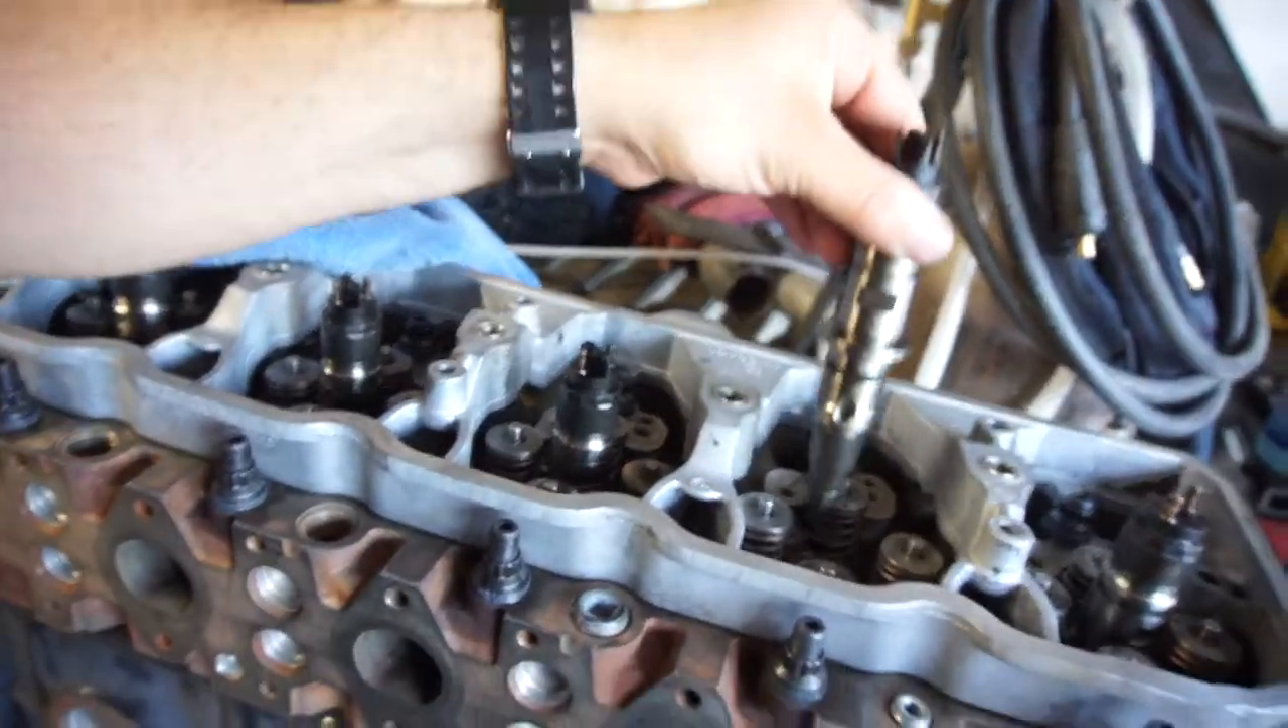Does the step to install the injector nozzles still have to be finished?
Yes.